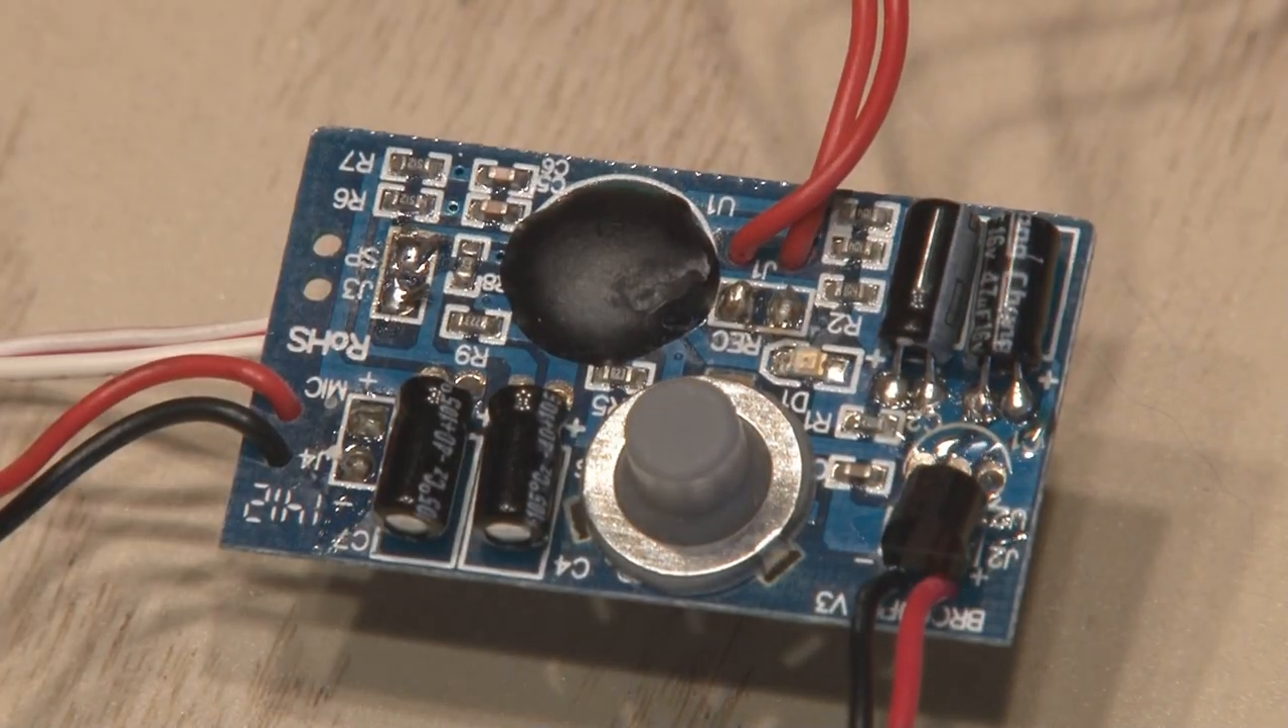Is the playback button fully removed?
No.